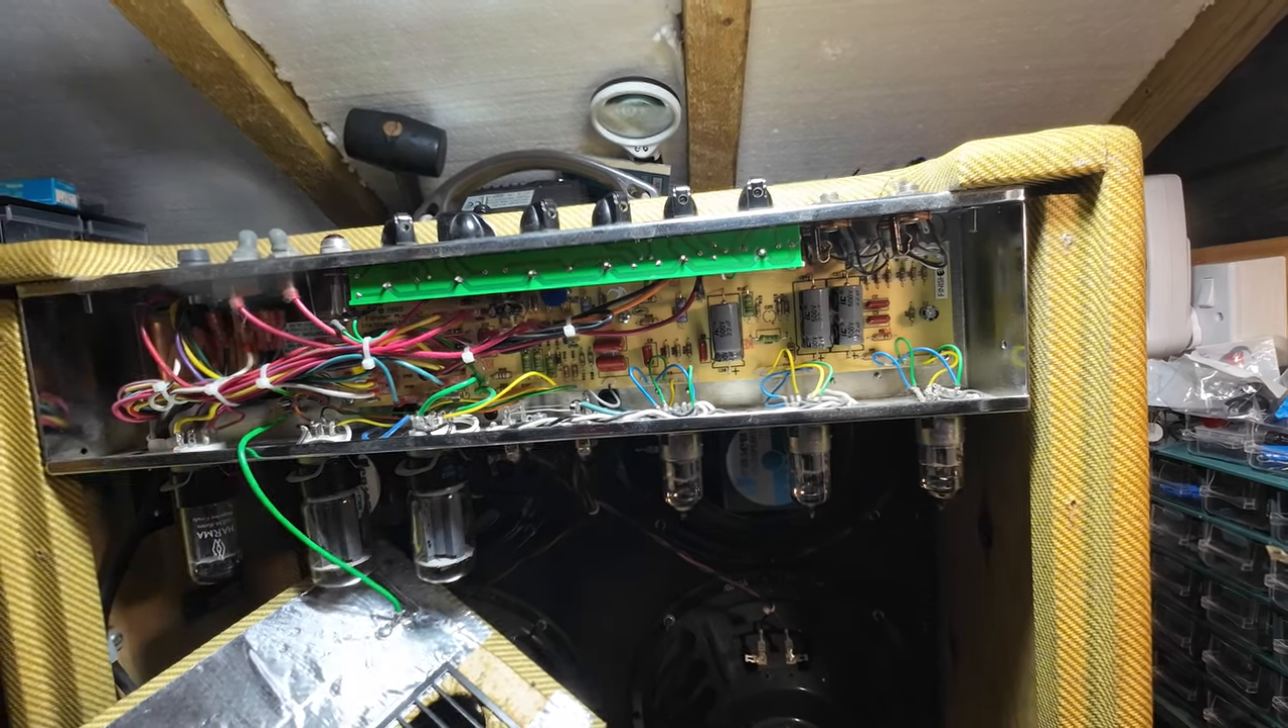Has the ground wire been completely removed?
No.